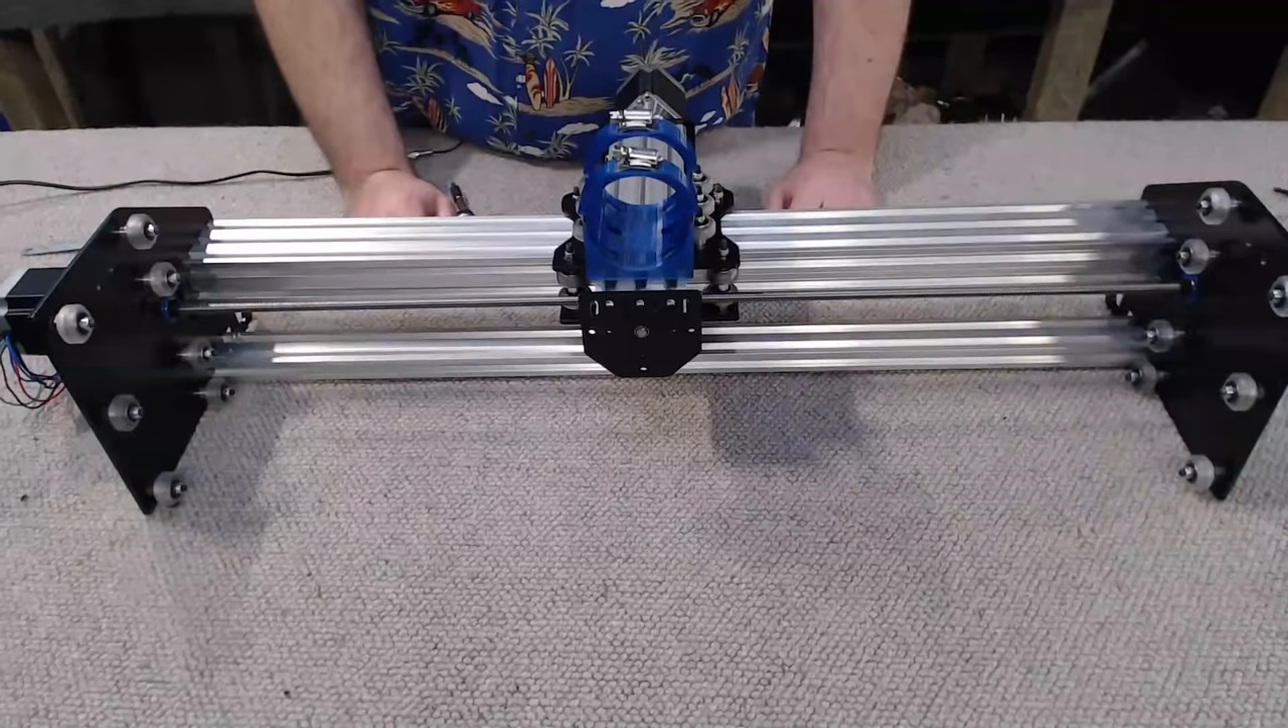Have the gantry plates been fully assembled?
Yes.